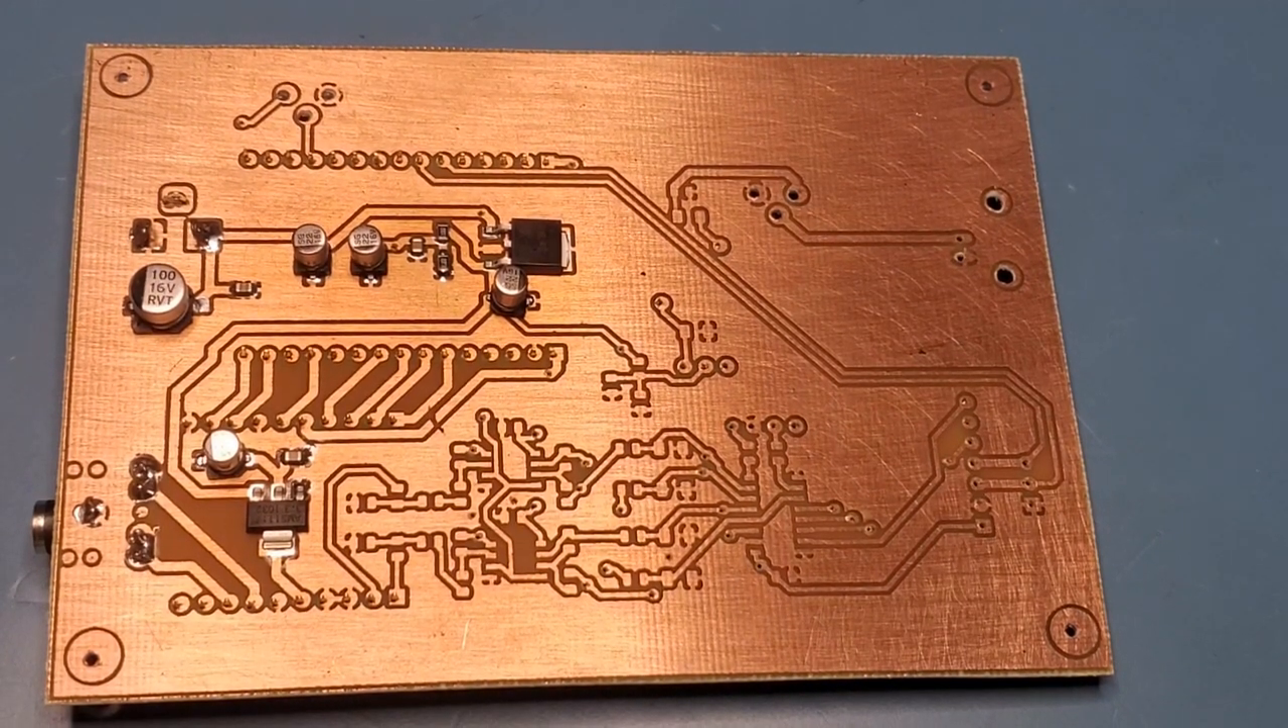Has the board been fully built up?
No.